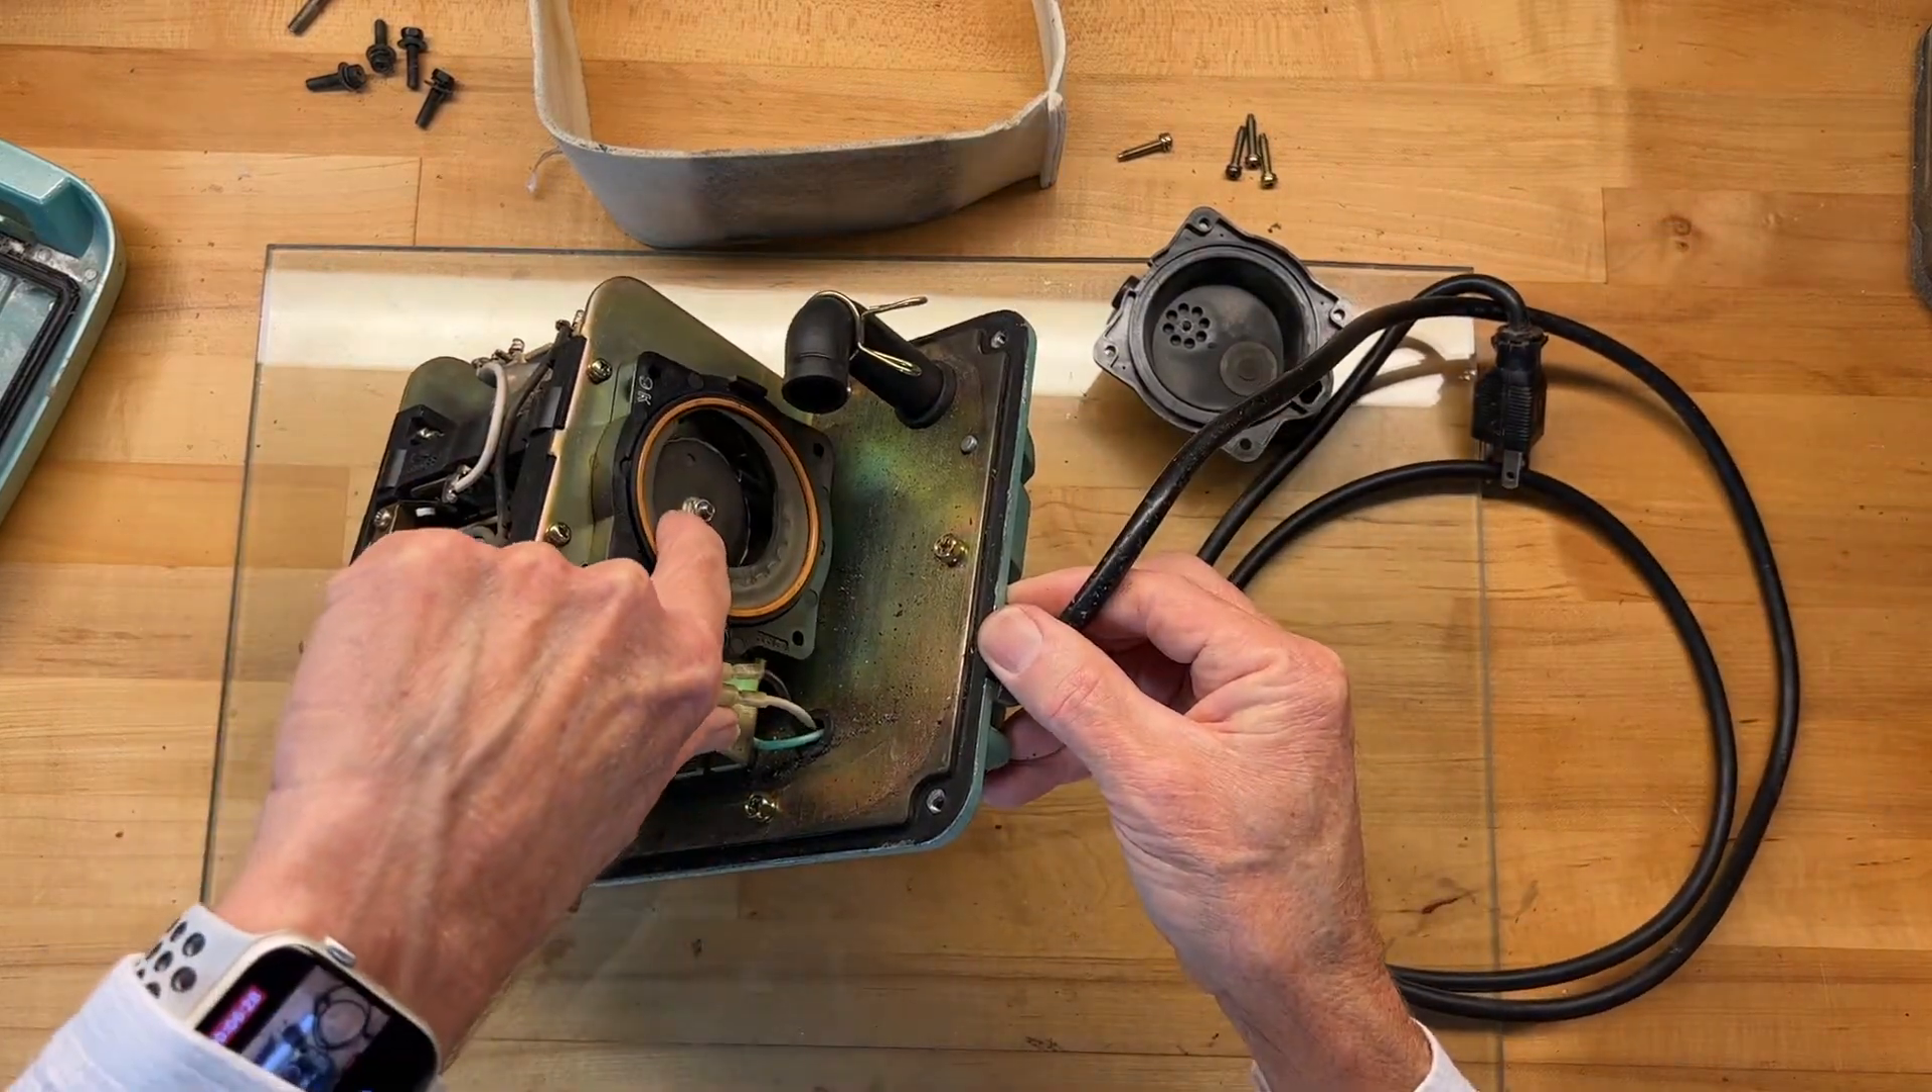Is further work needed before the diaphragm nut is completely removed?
Yes.